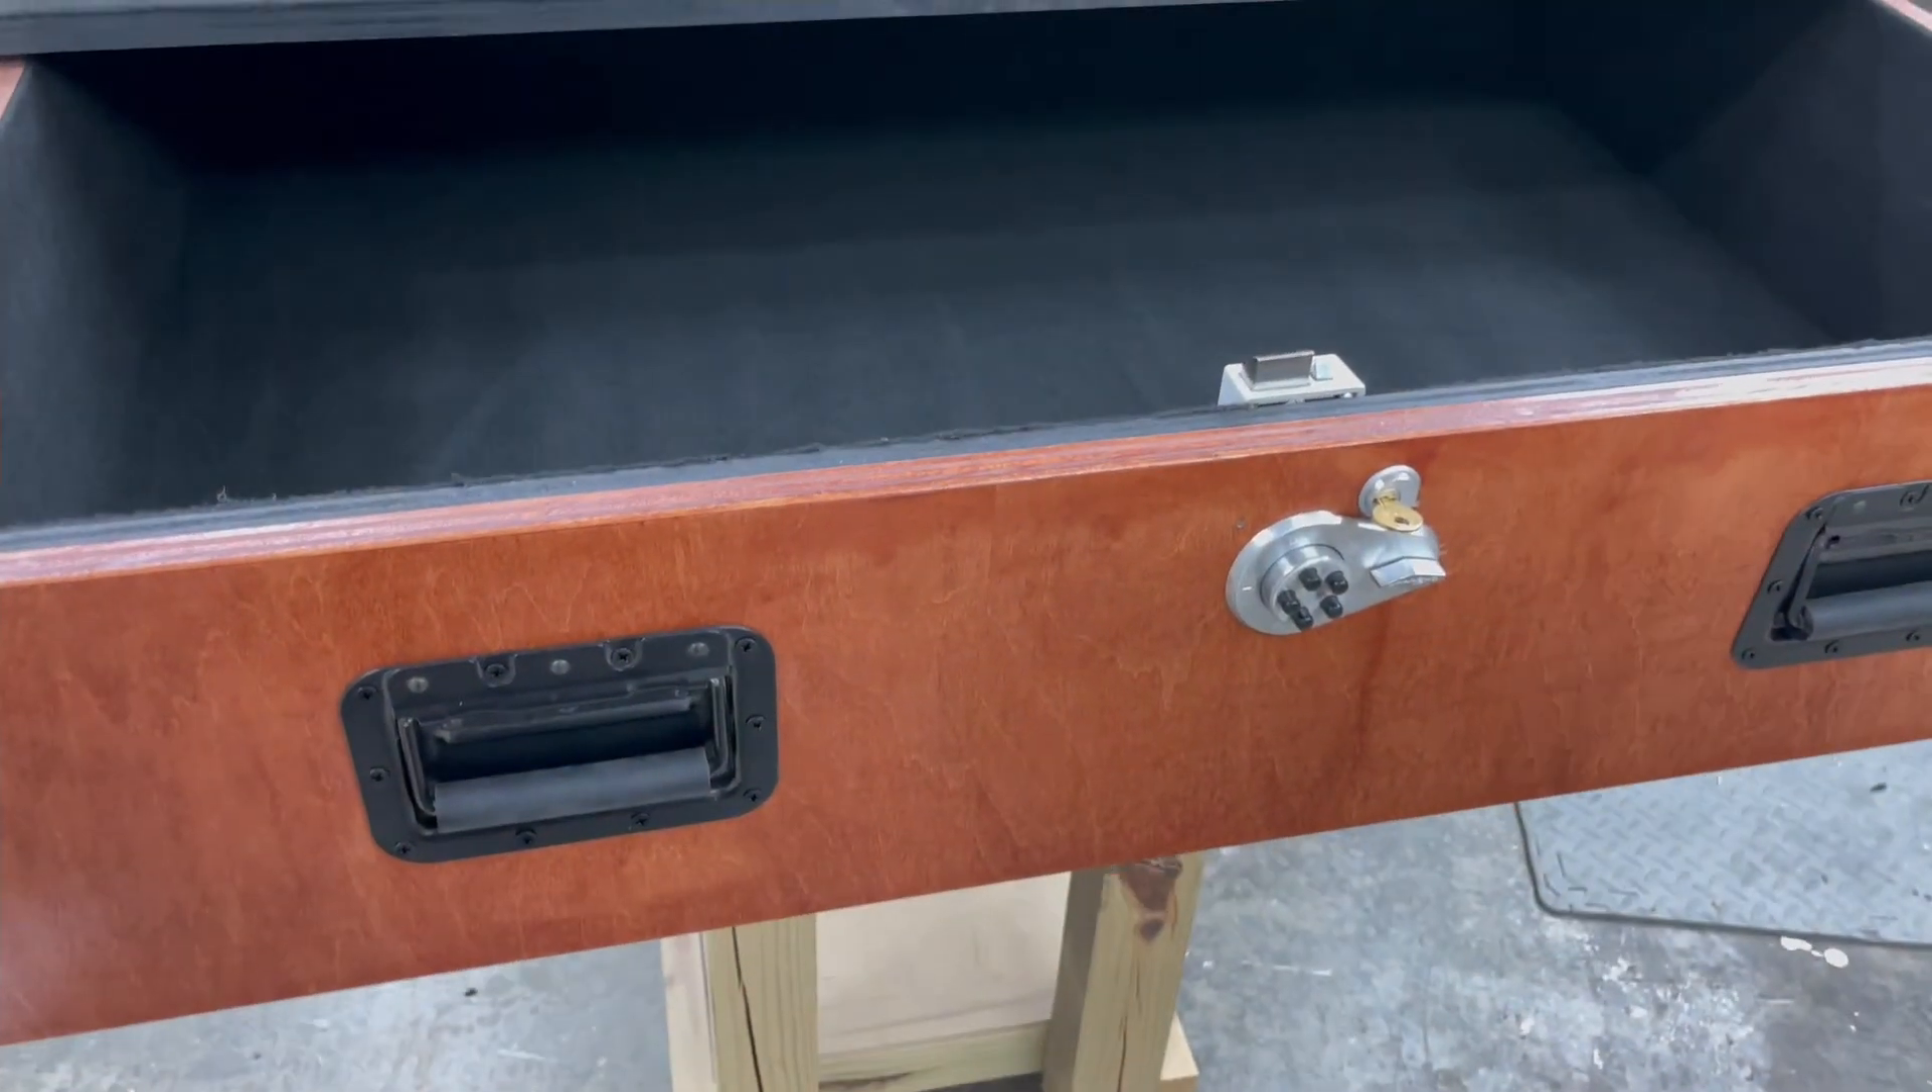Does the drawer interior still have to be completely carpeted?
No.